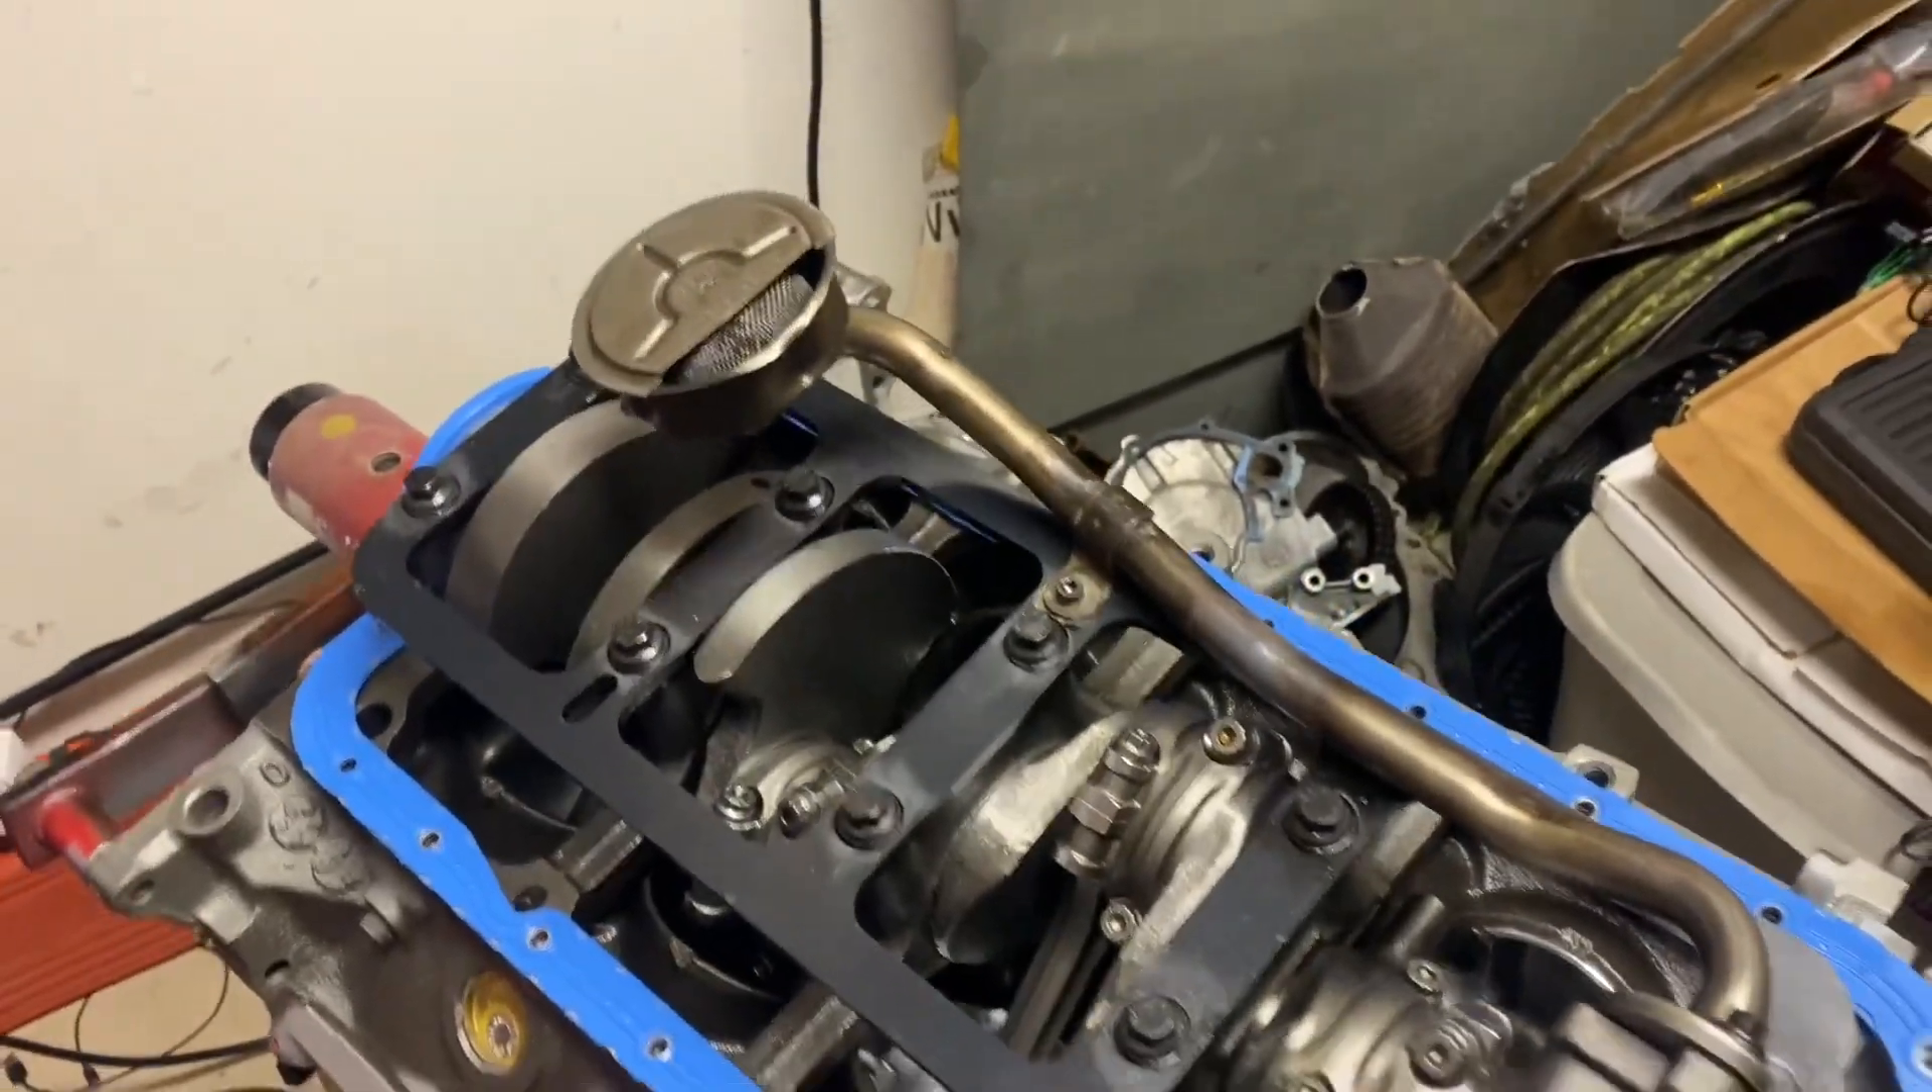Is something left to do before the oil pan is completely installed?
Yes.